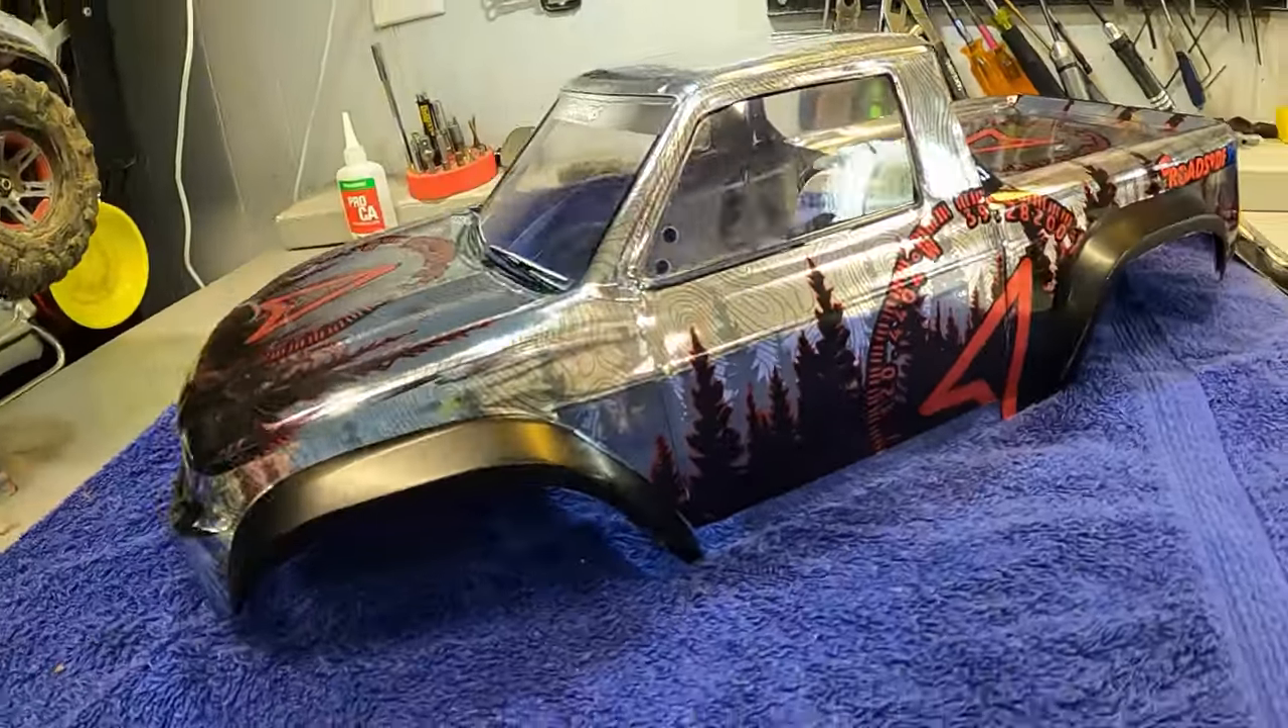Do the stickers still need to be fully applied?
No.